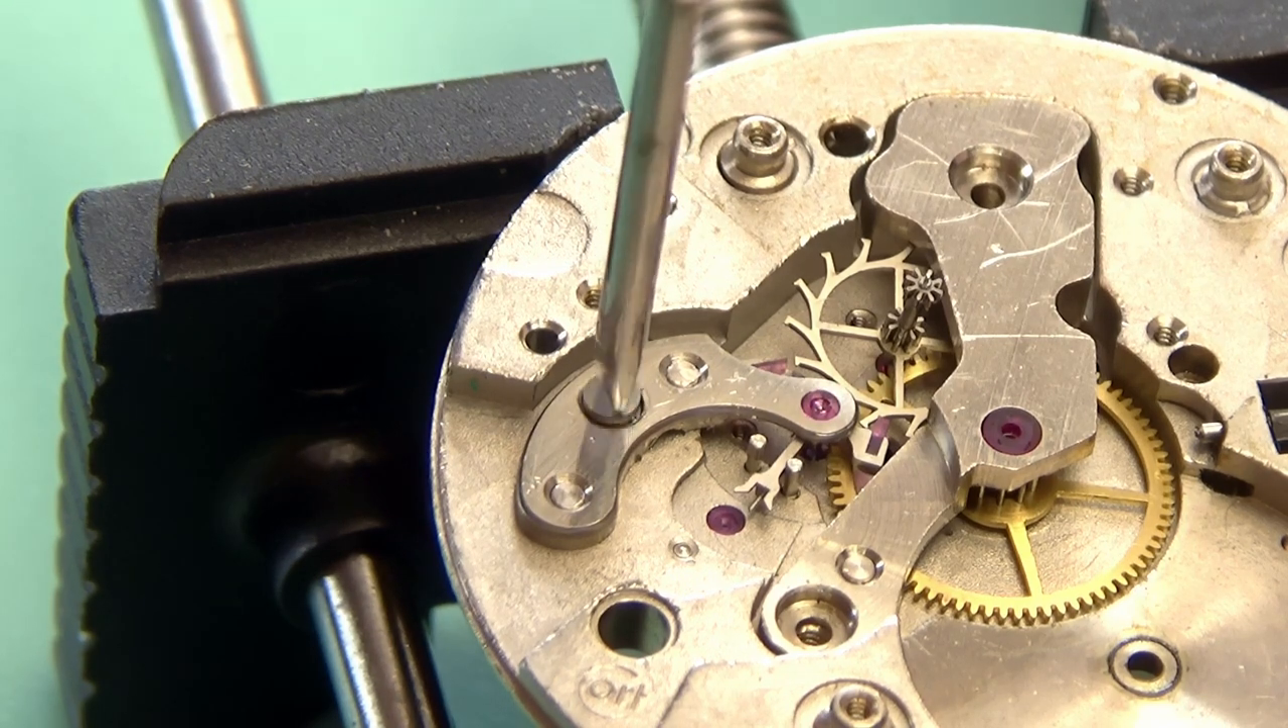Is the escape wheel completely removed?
No.